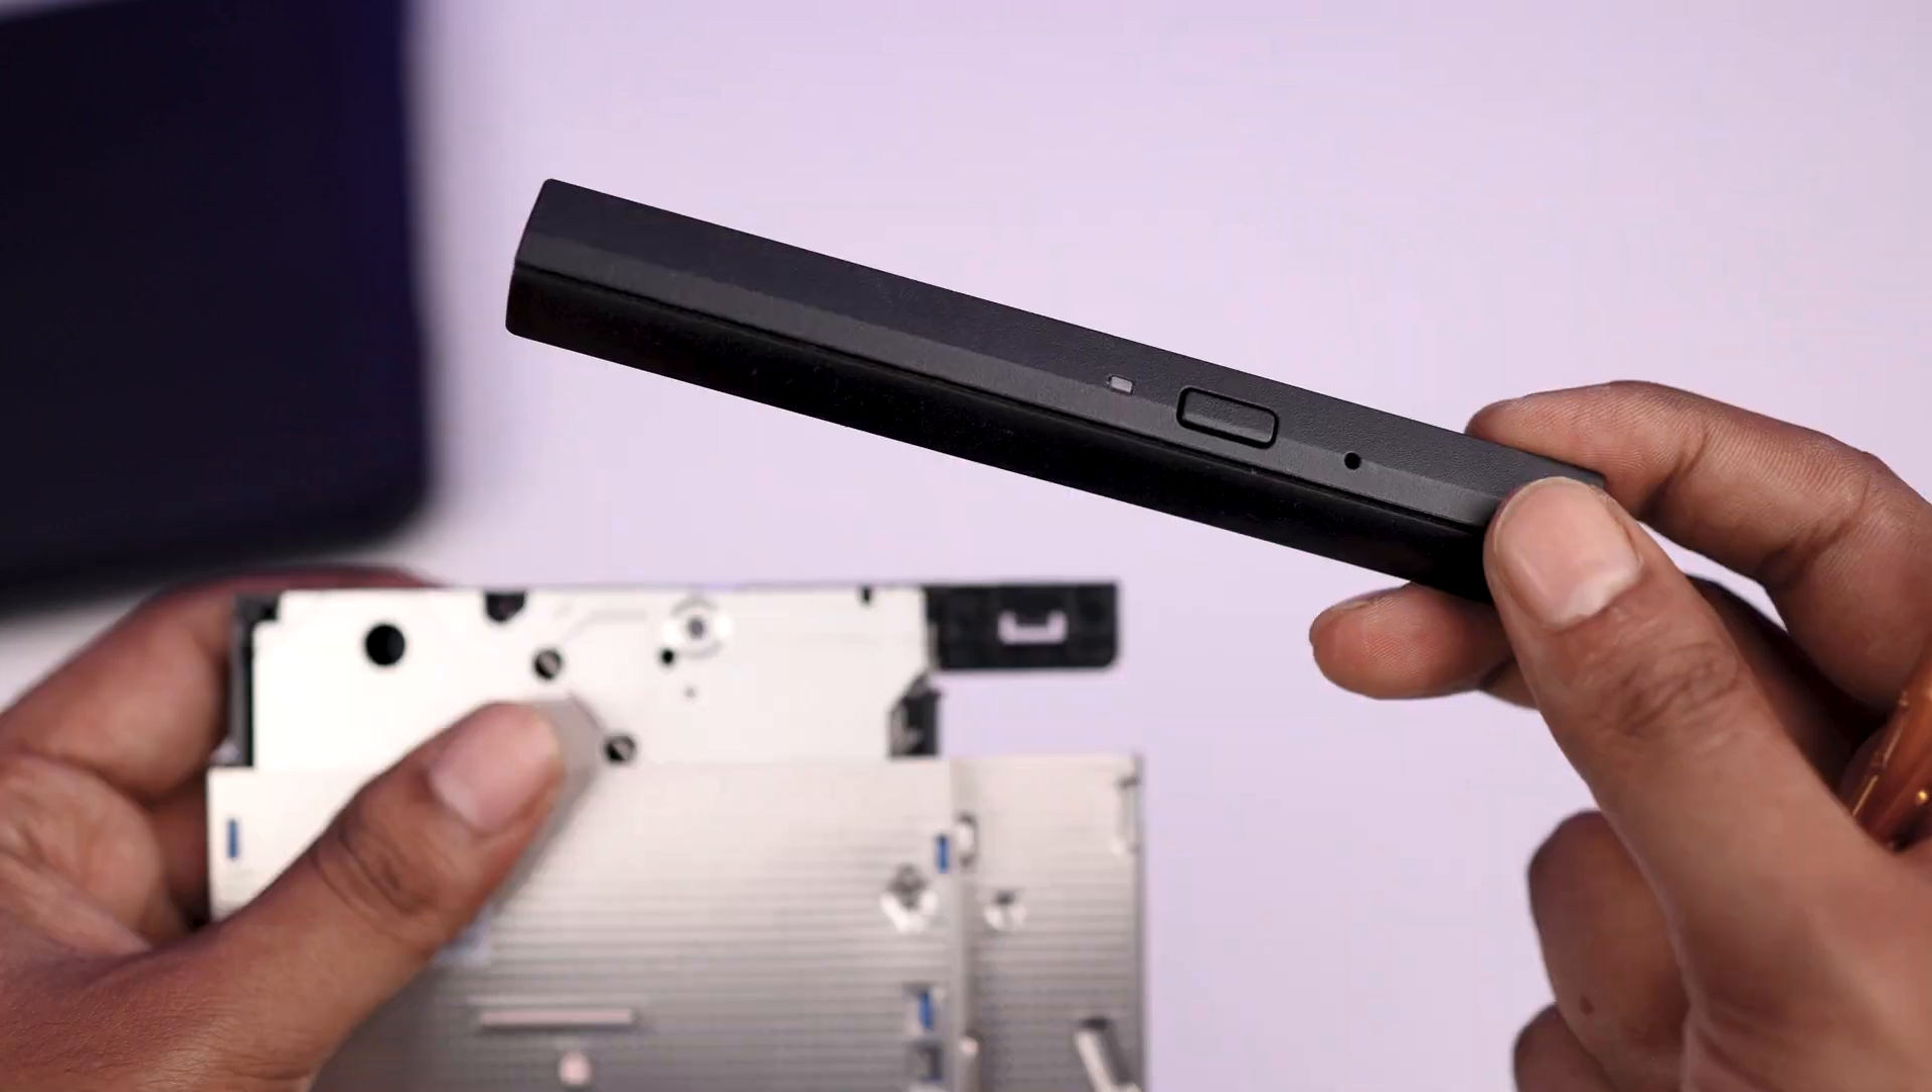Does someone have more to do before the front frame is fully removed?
No.